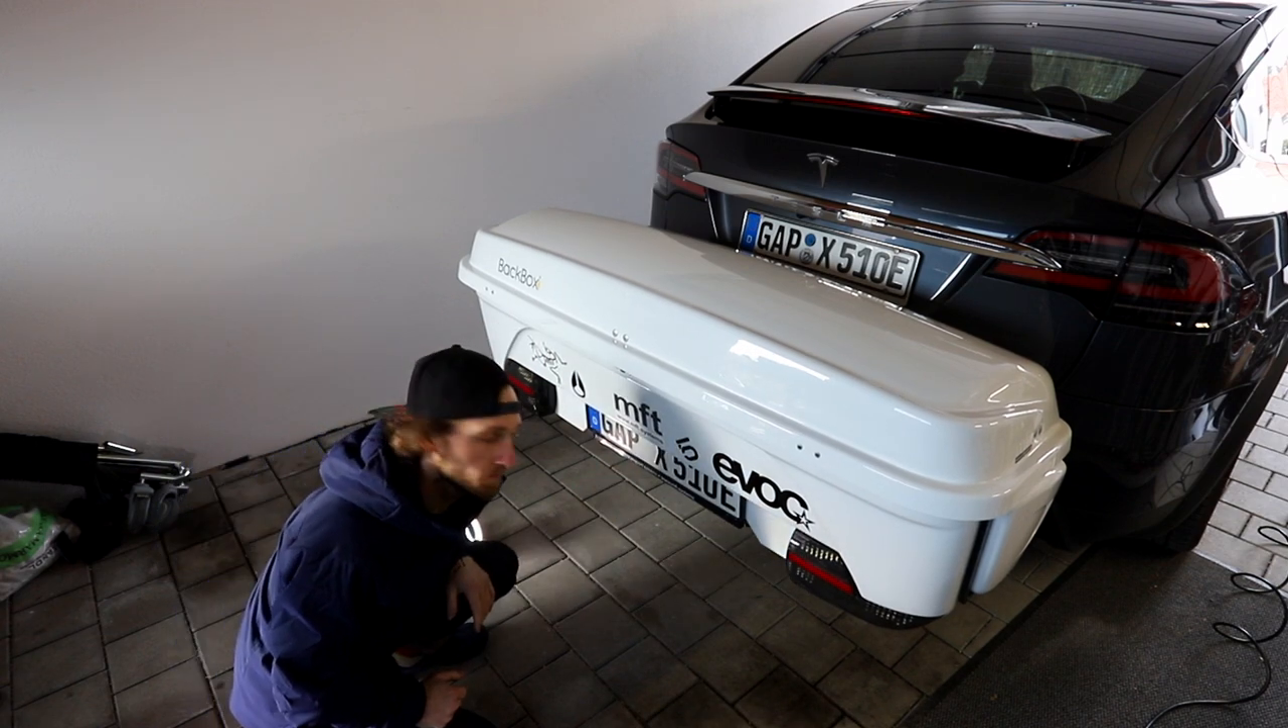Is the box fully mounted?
Yes.